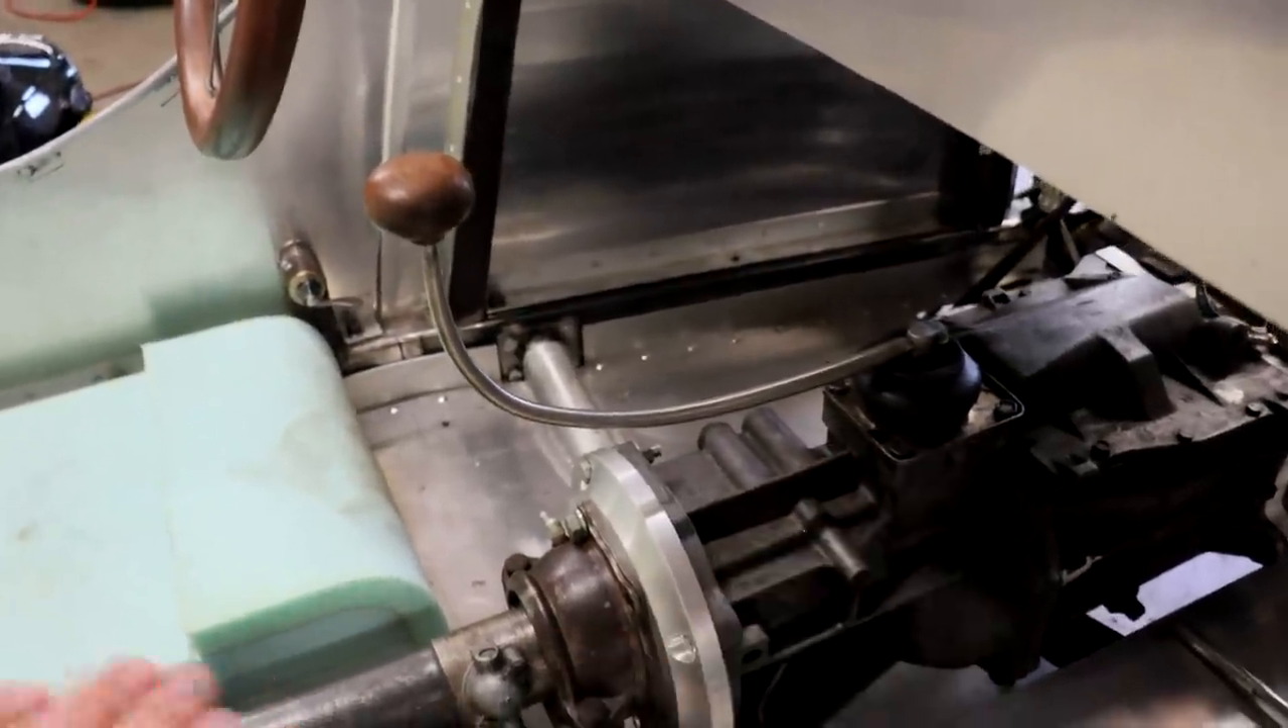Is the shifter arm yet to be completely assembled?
No.